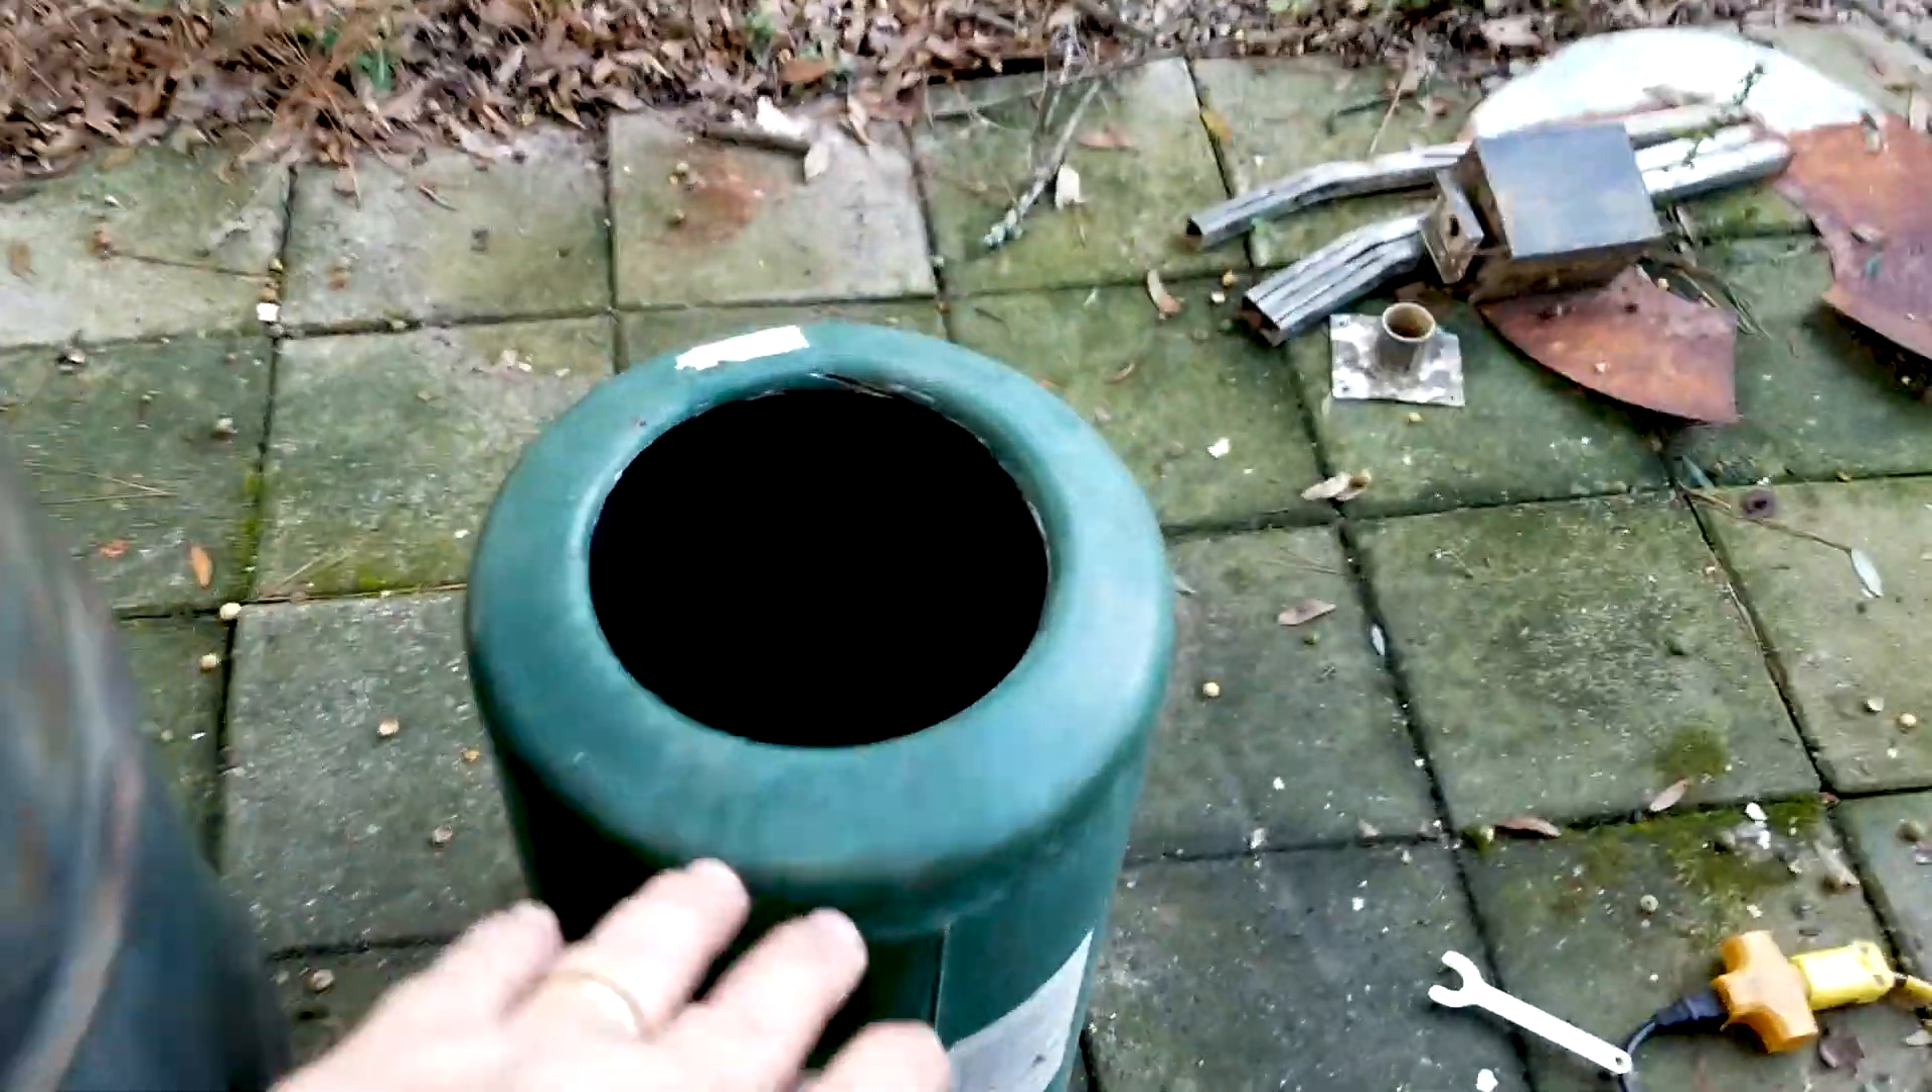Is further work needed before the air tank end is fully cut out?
No.